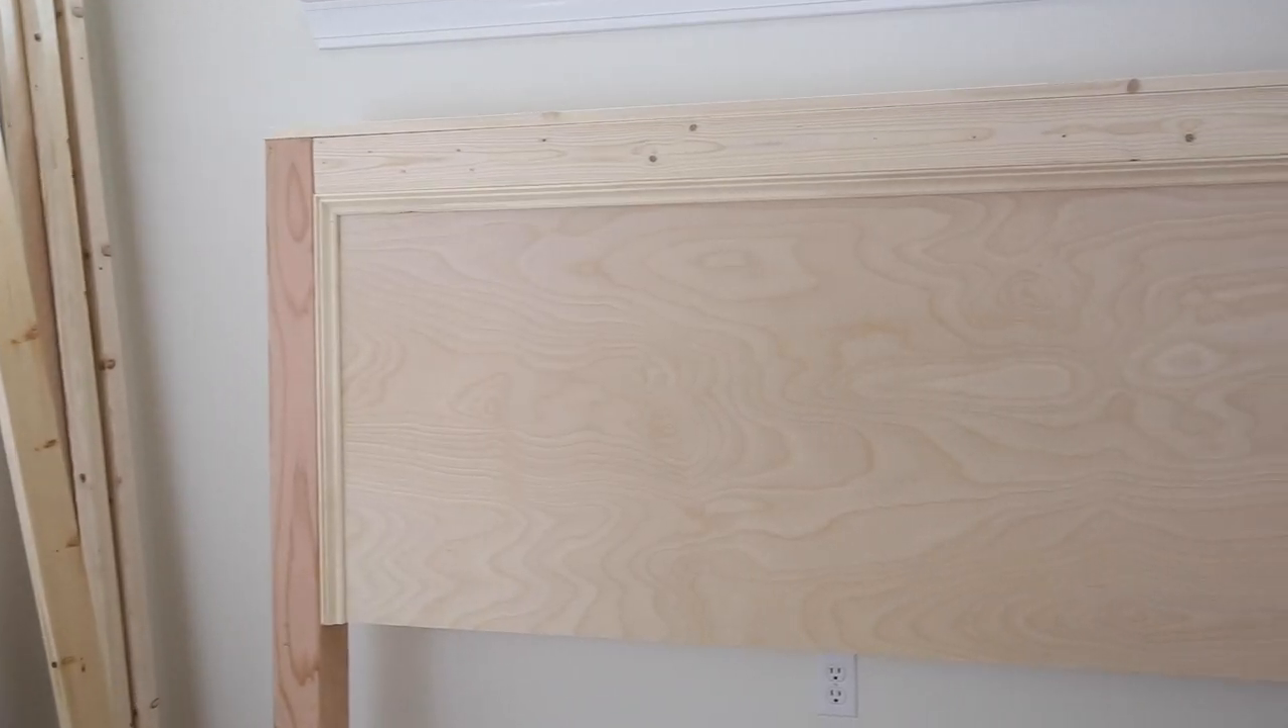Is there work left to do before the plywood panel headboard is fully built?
No.